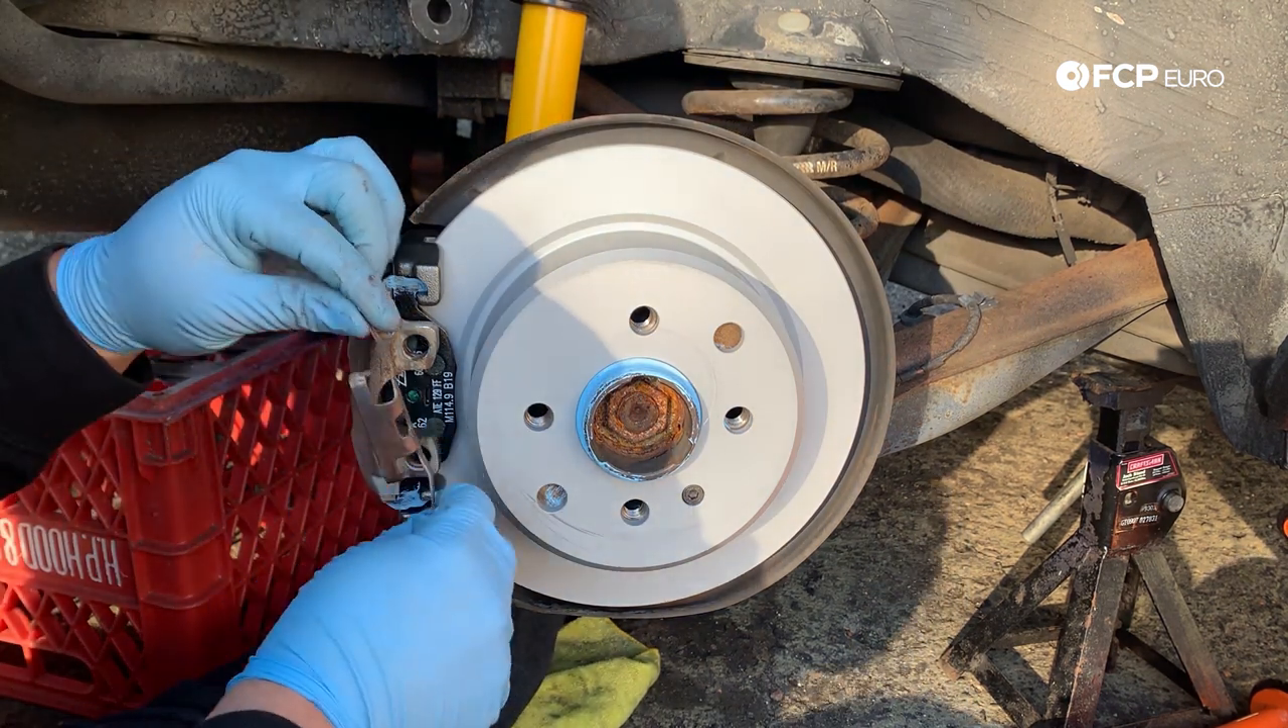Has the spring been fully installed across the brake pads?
No.